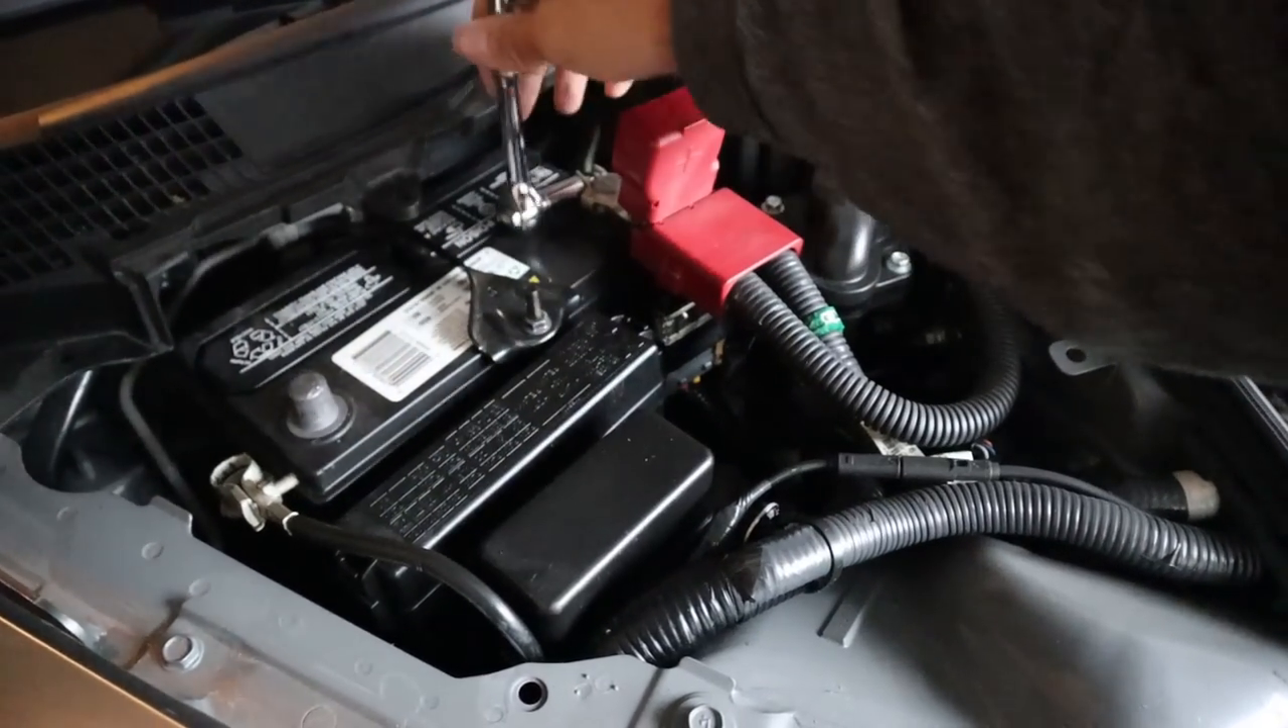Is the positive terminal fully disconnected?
No.